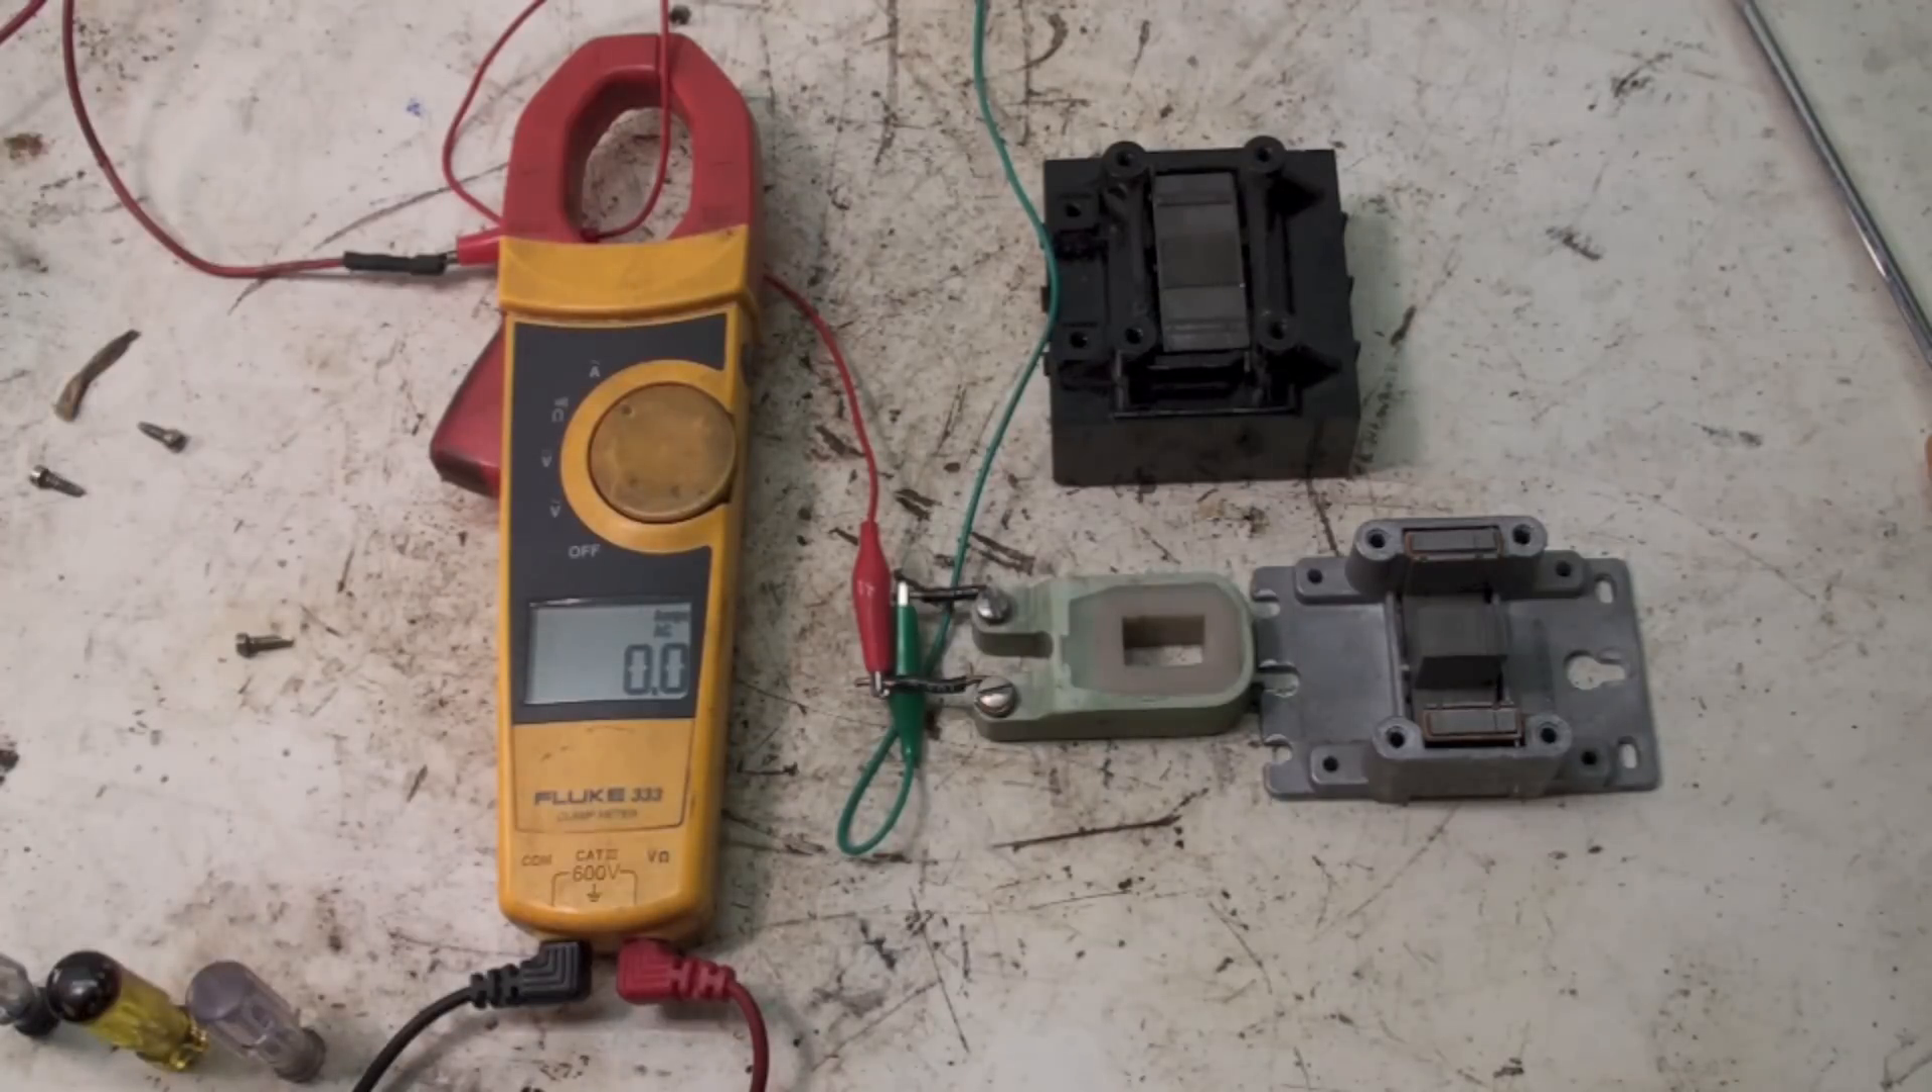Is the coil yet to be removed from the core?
No.